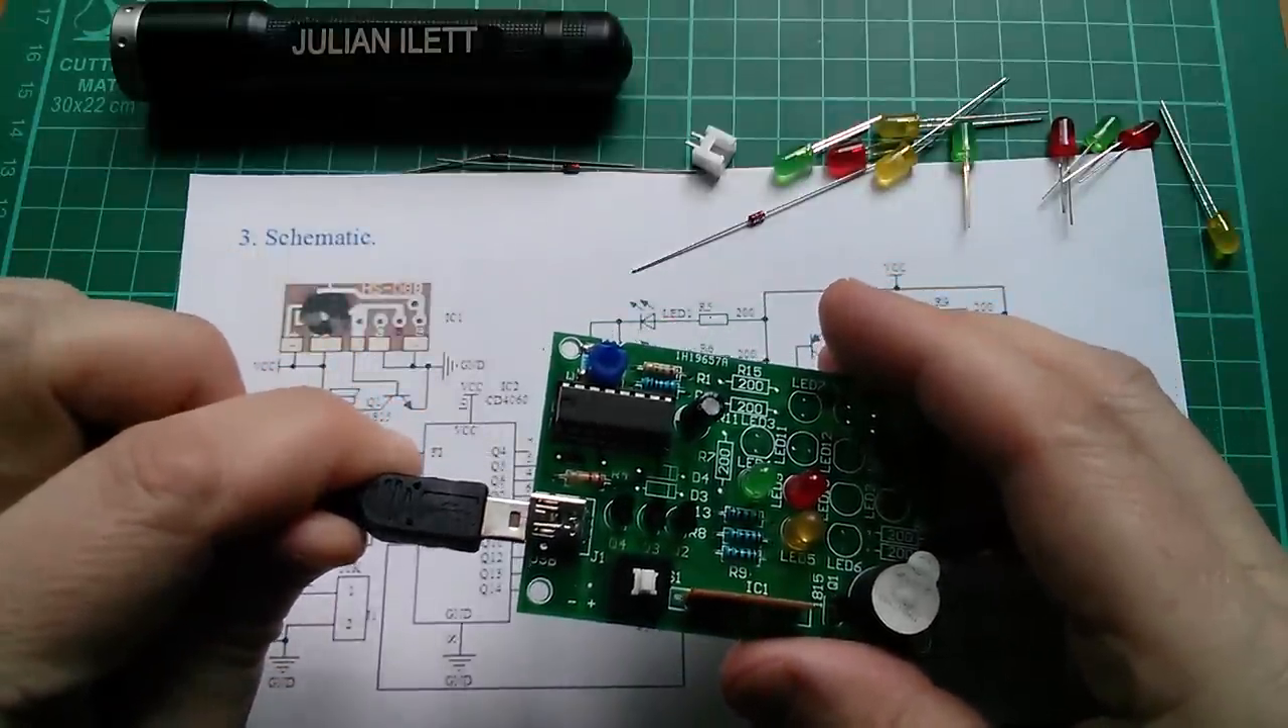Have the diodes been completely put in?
No.